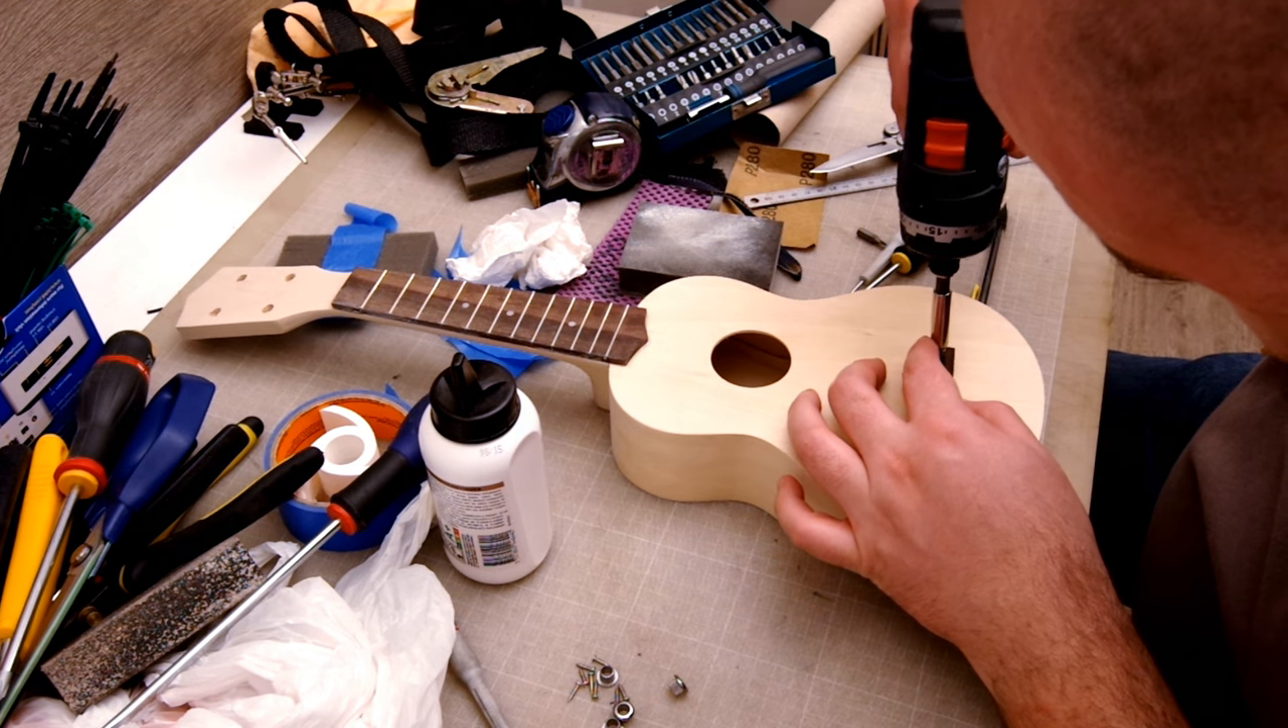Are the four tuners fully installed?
No.